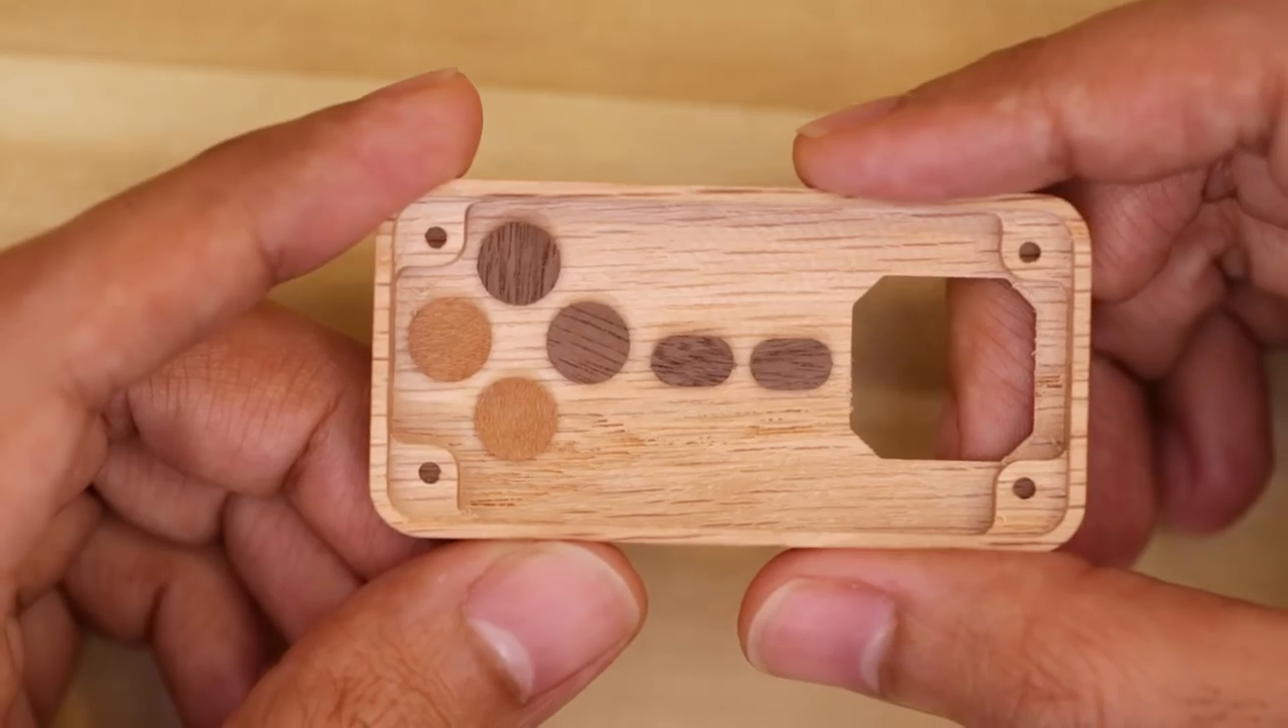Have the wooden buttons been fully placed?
Yes.